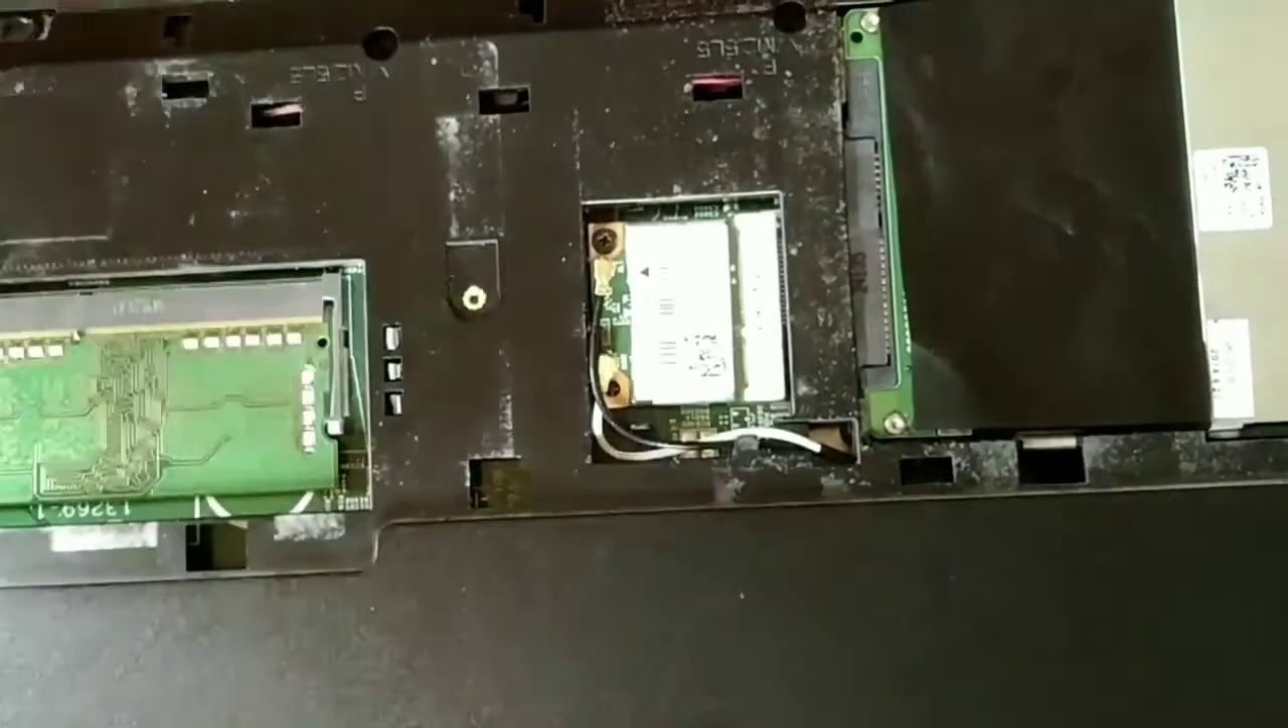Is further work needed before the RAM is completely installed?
No.